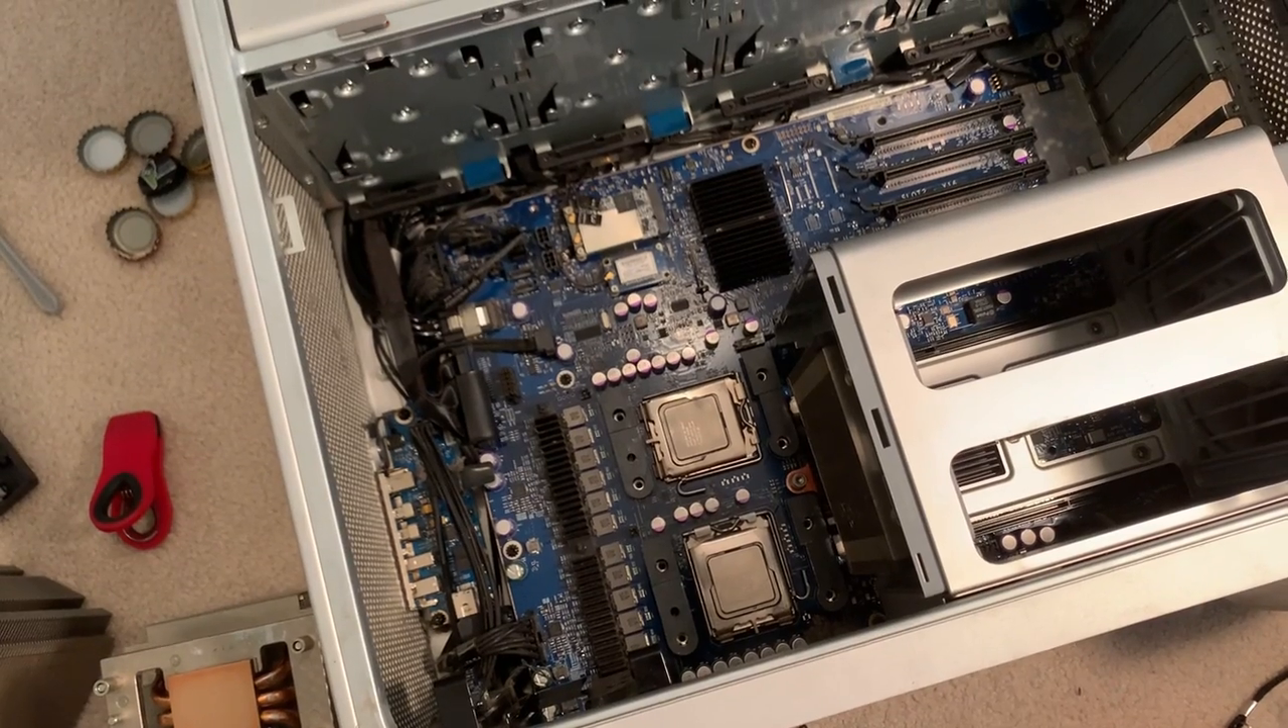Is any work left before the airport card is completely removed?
Yes.